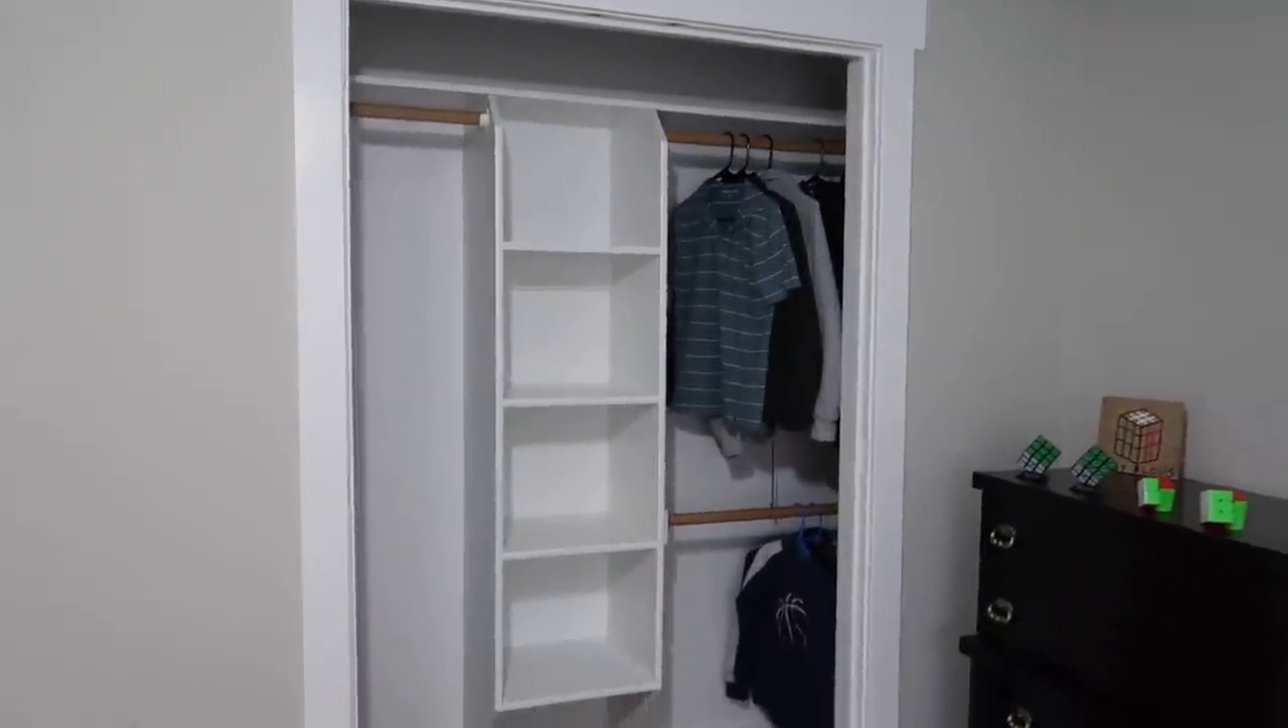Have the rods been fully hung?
Yes.